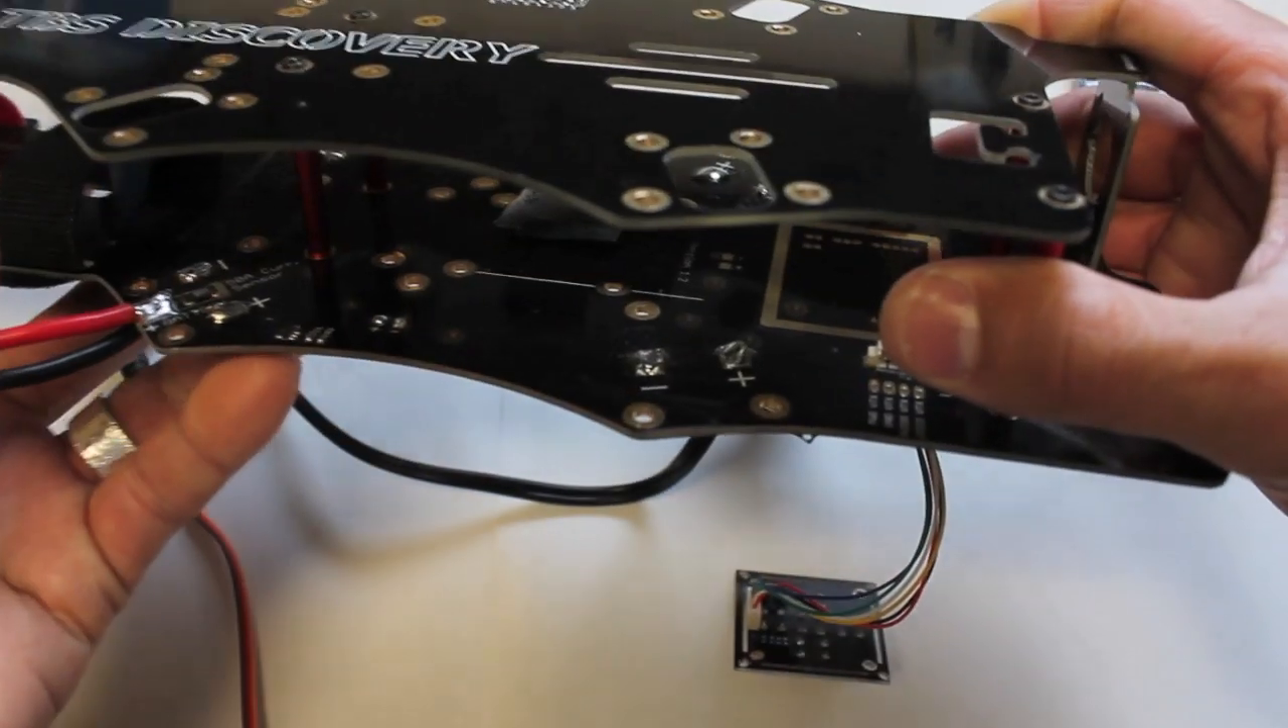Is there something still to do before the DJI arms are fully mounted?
Yes.